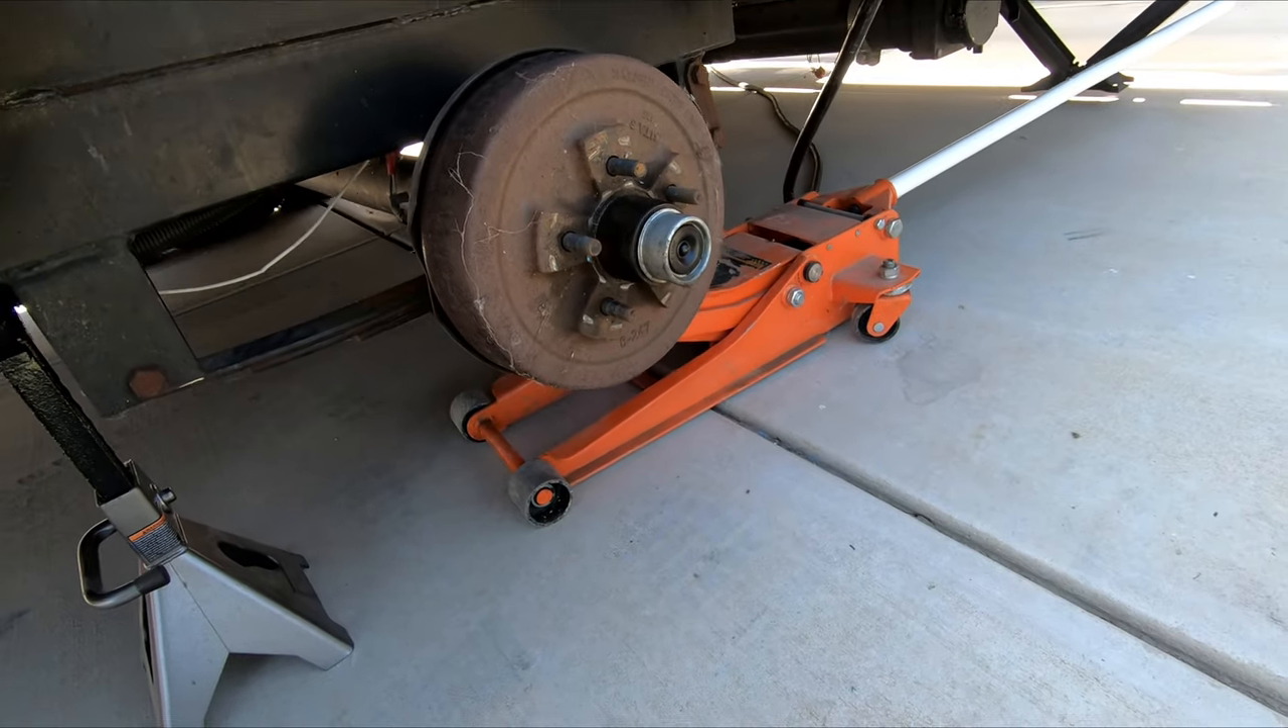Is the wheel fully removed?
Yes.